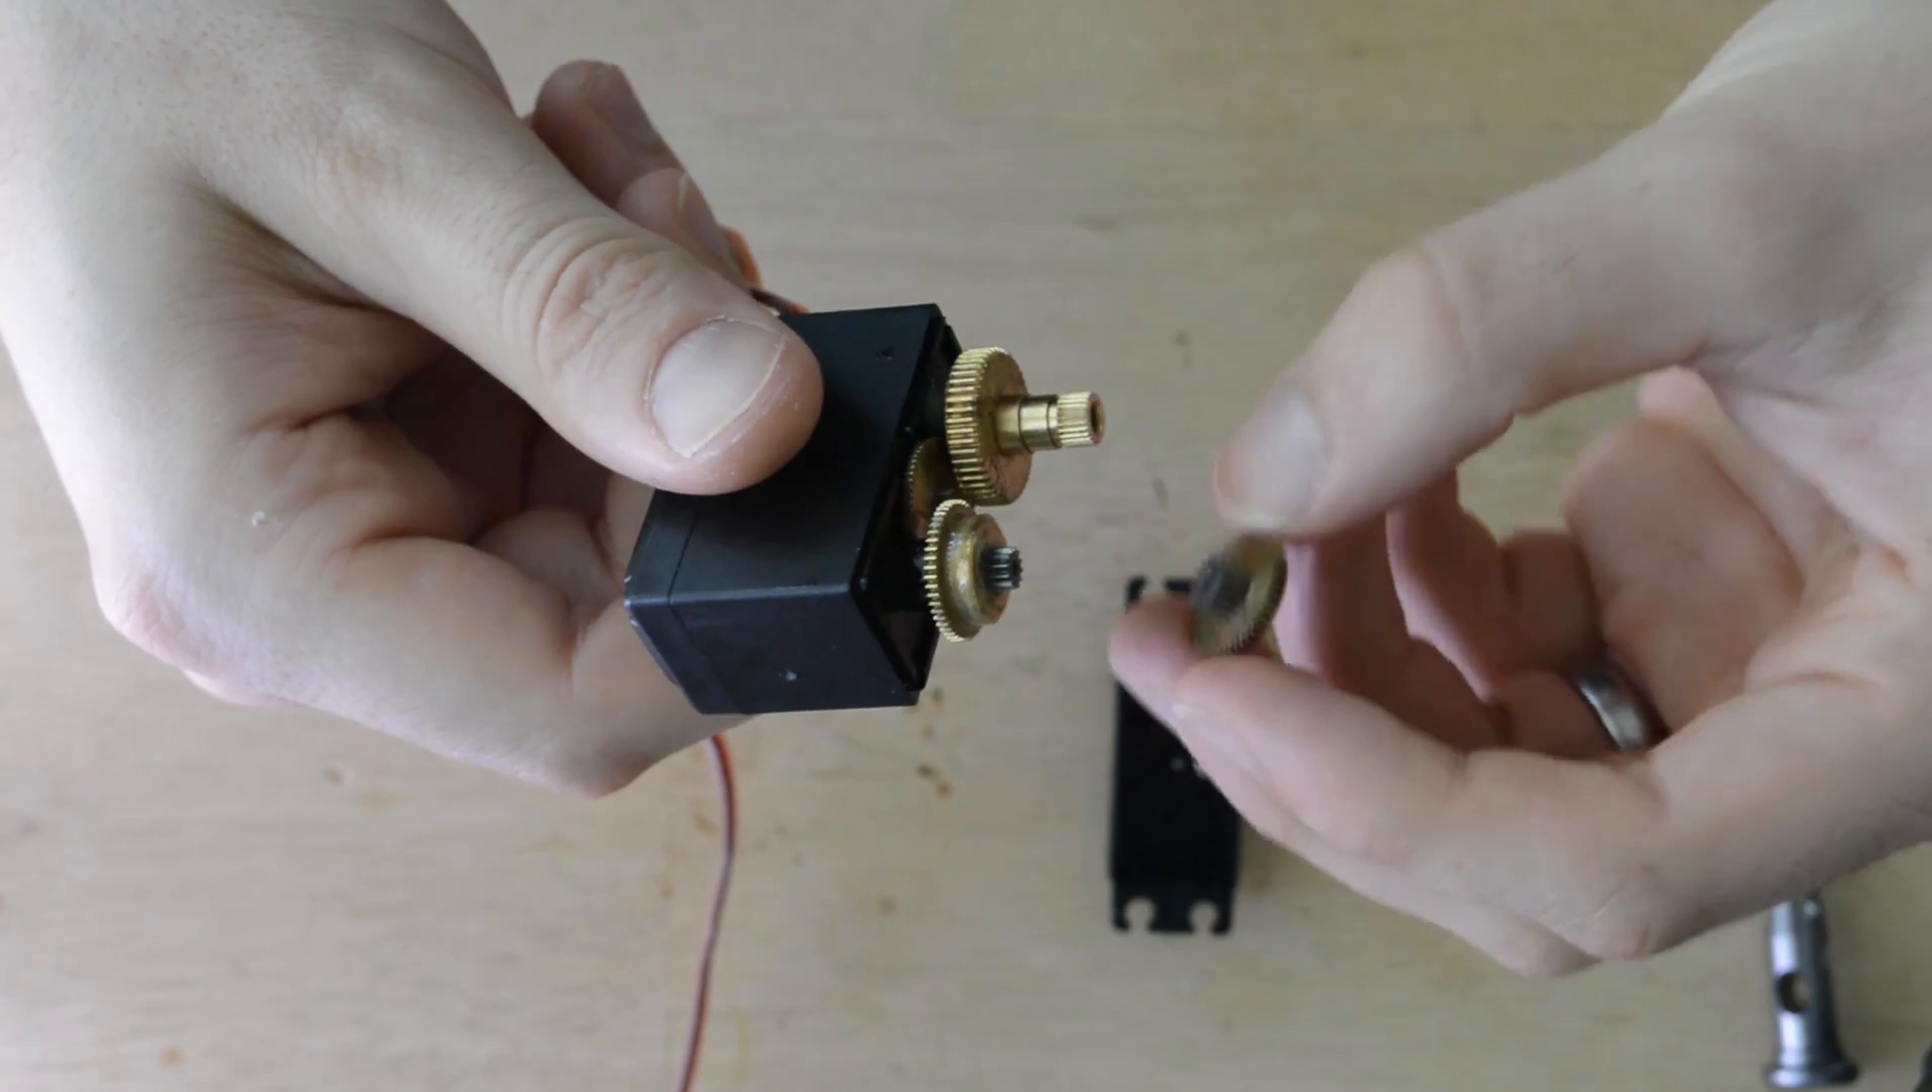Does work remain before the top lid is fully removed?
No.